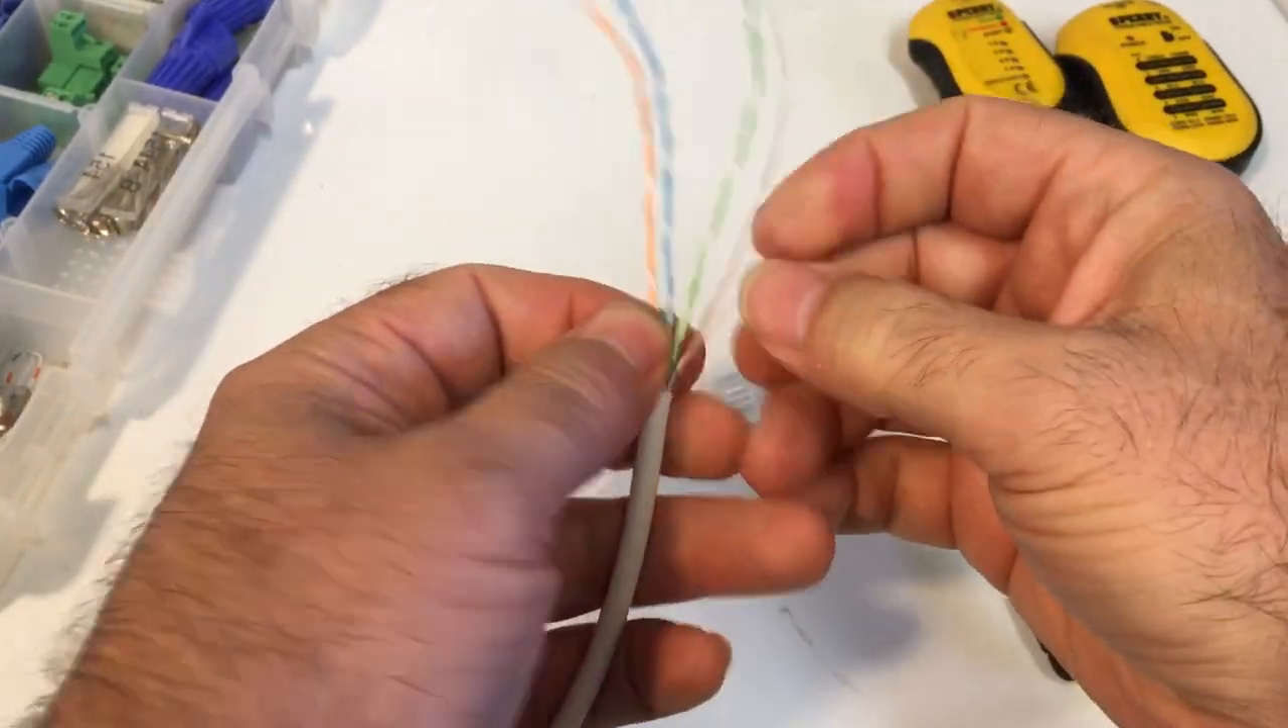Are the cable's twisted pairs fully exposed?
Yes.